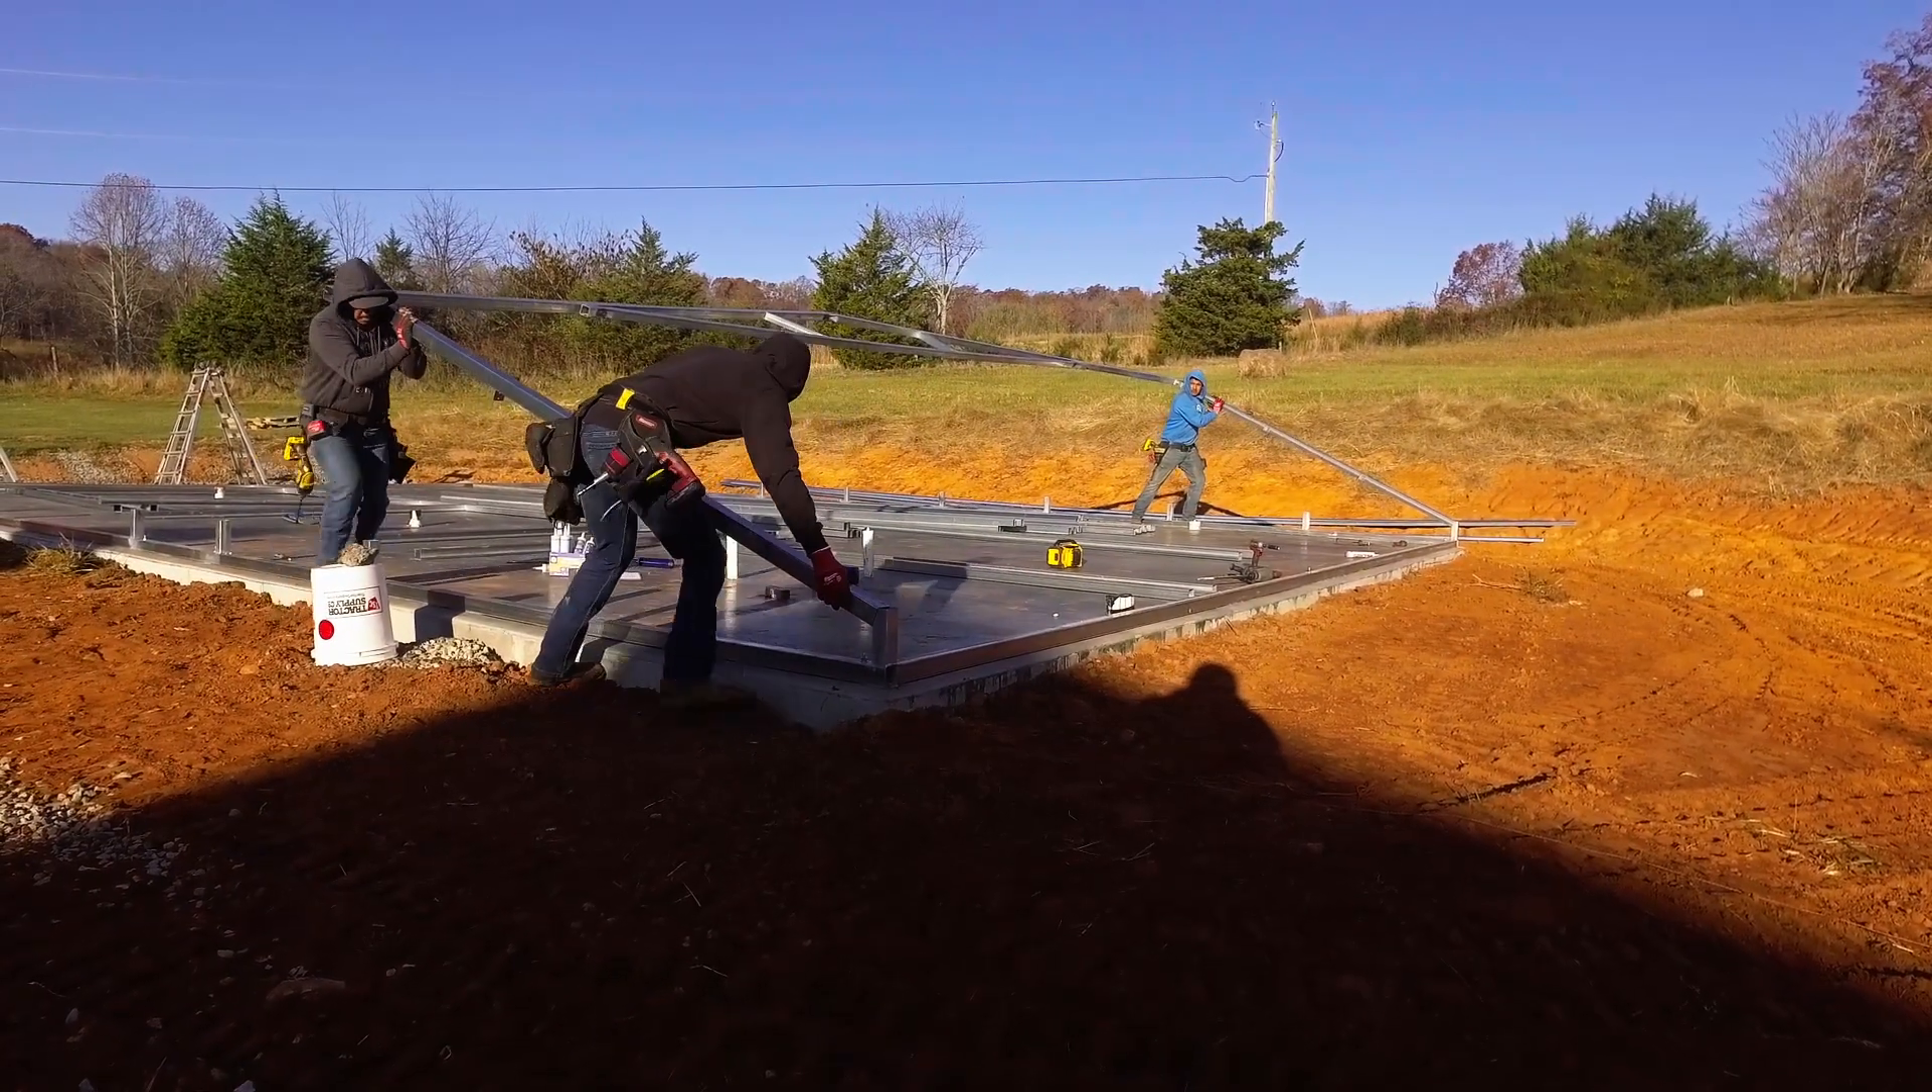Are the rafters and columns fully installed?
No.